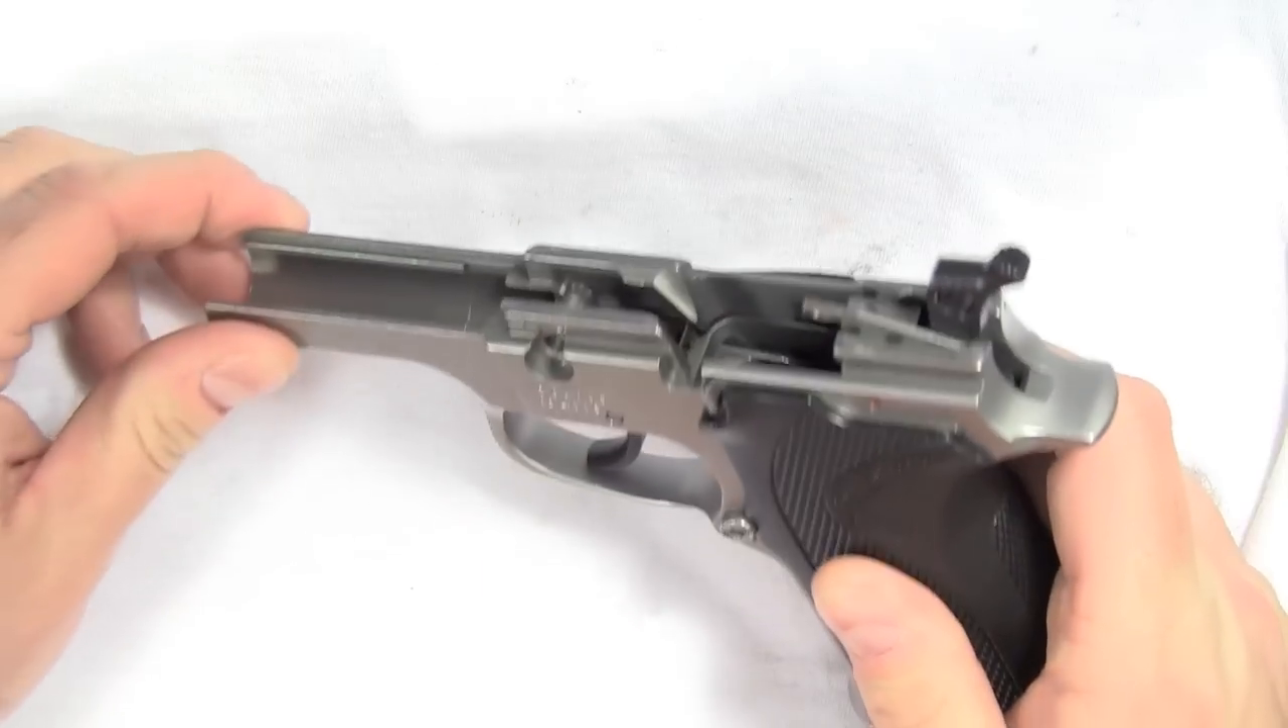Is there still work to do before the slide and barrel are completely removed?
No.